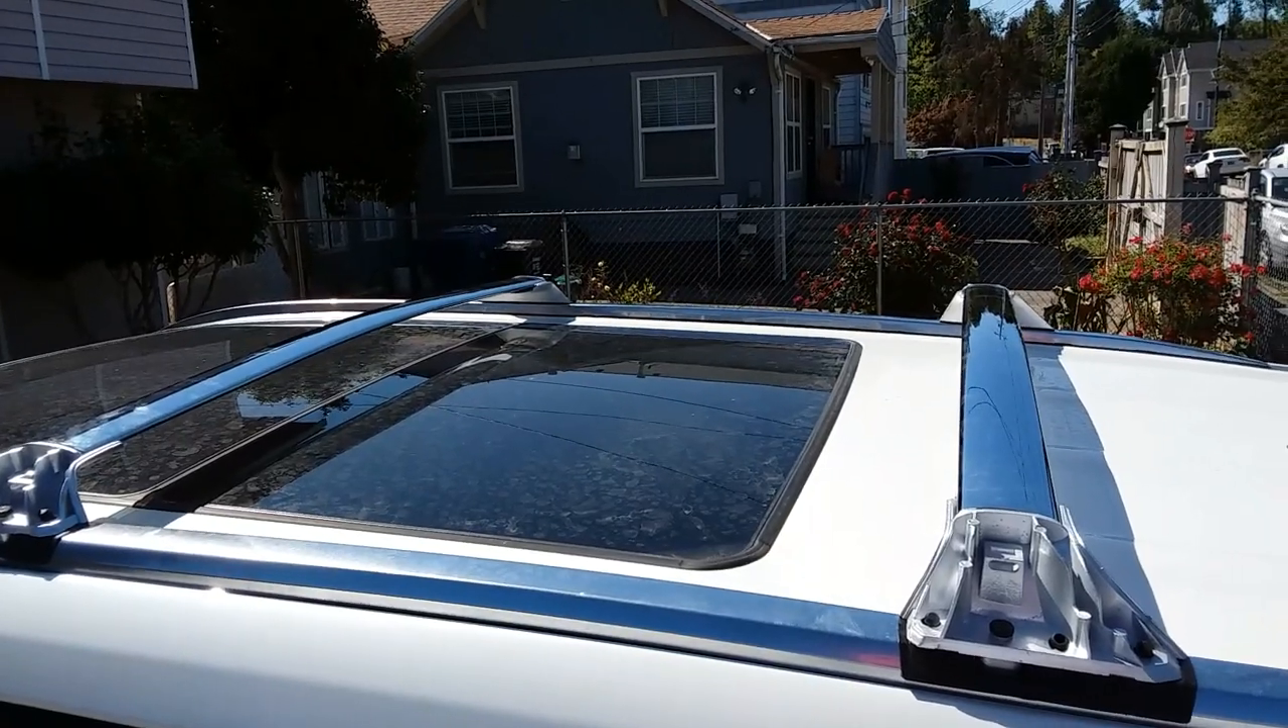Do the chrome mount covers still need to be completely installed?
Yes.